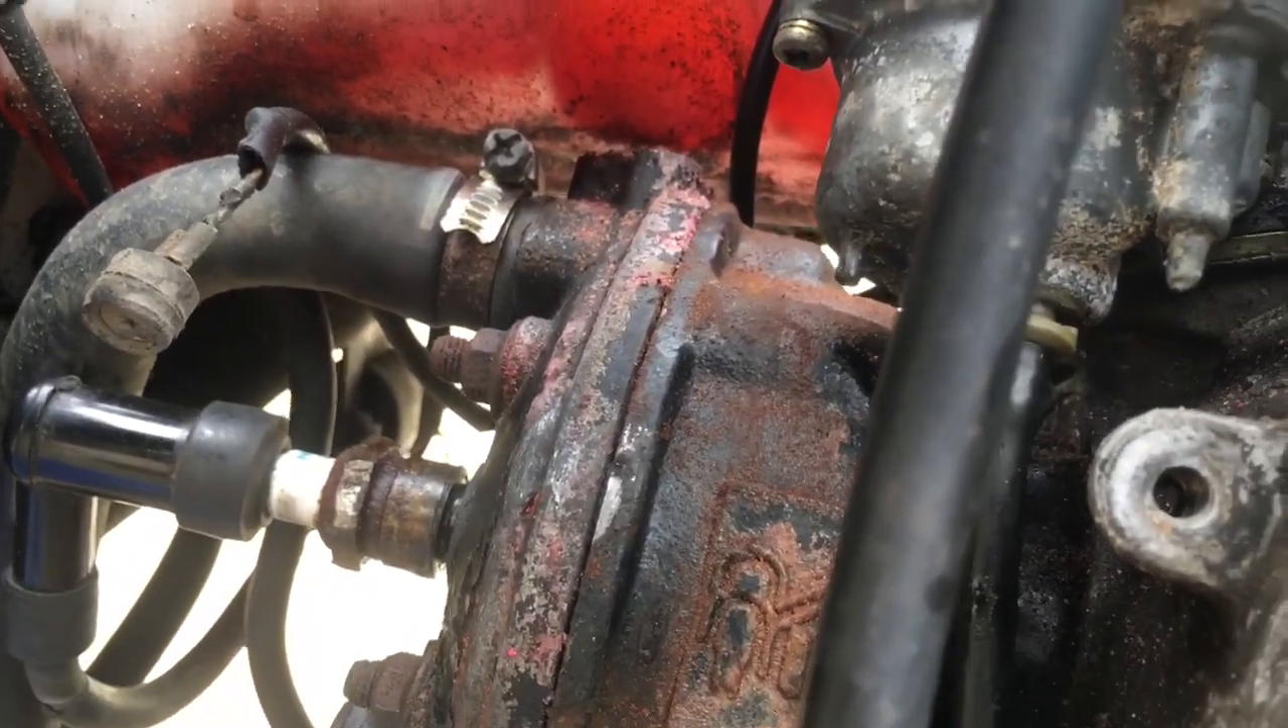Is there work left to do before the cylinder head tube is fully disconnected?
Yes.